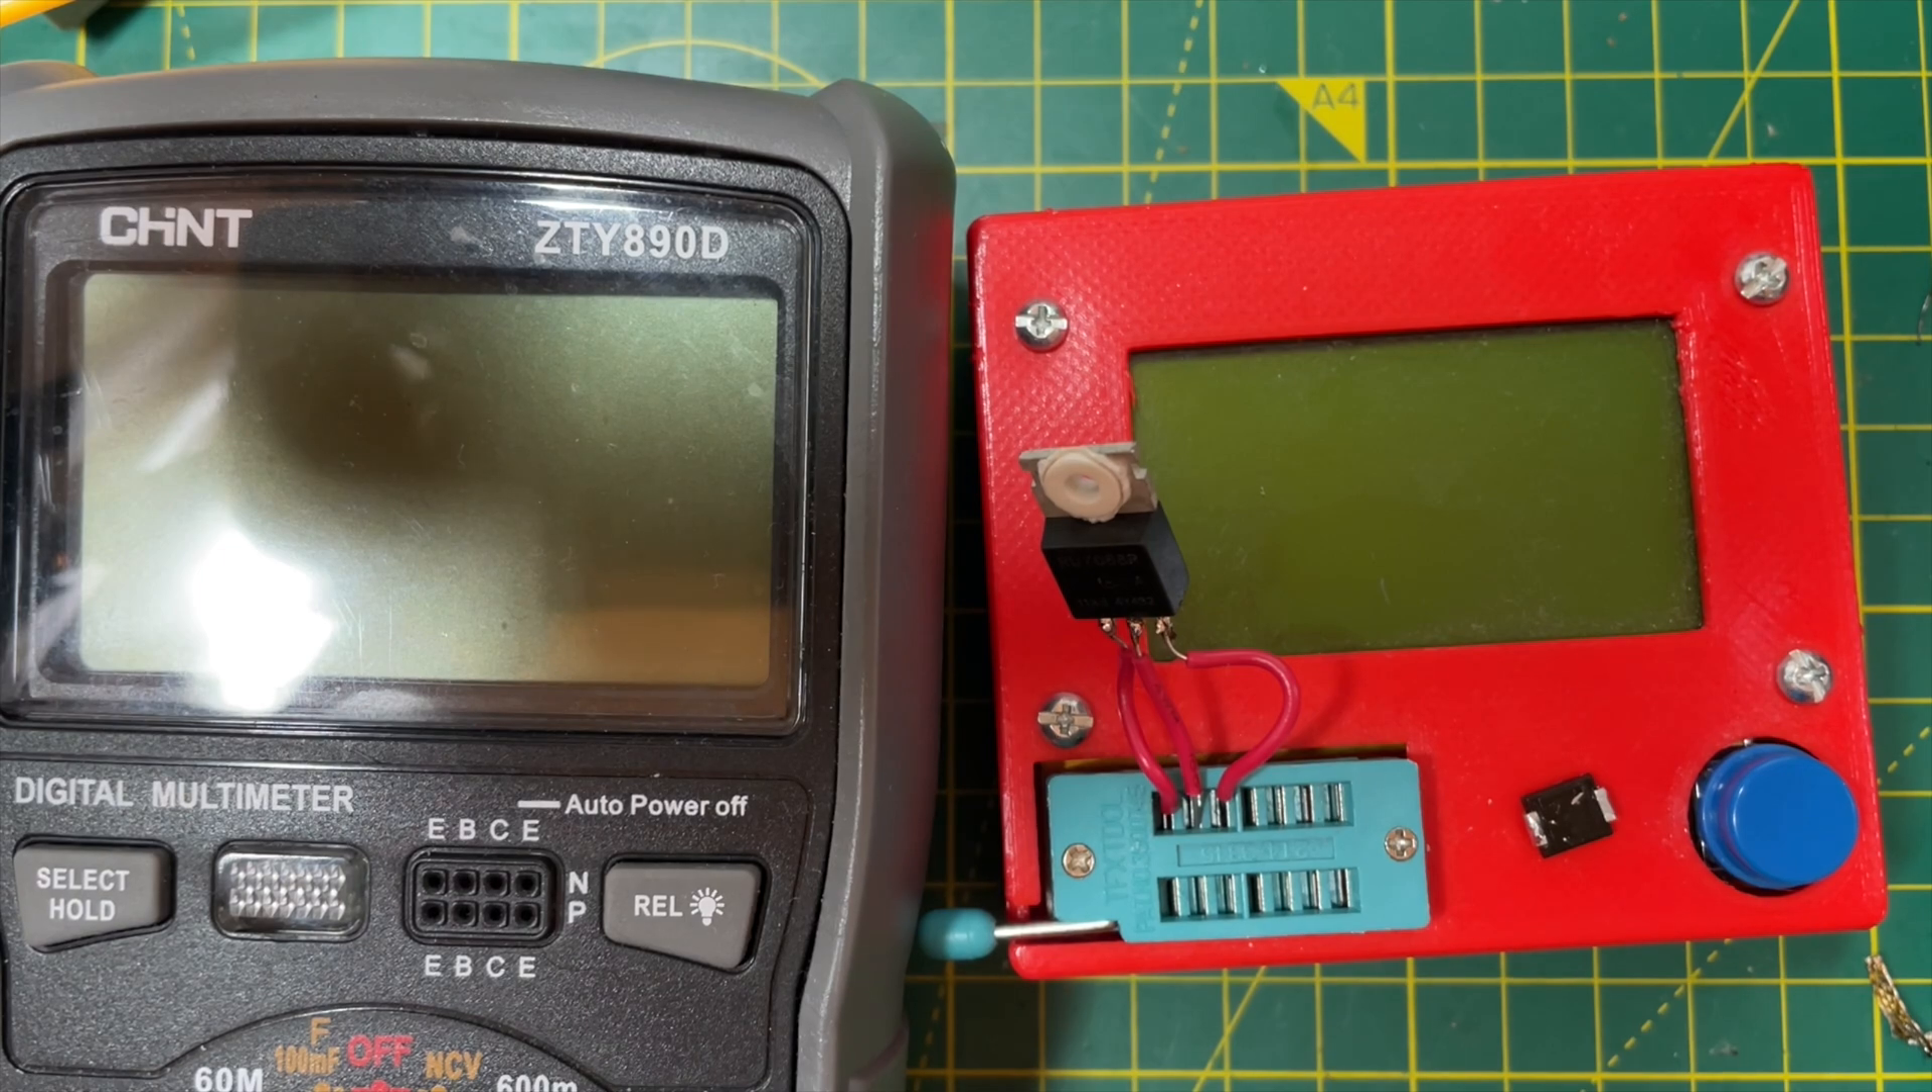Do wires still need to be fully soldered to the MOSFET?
No.